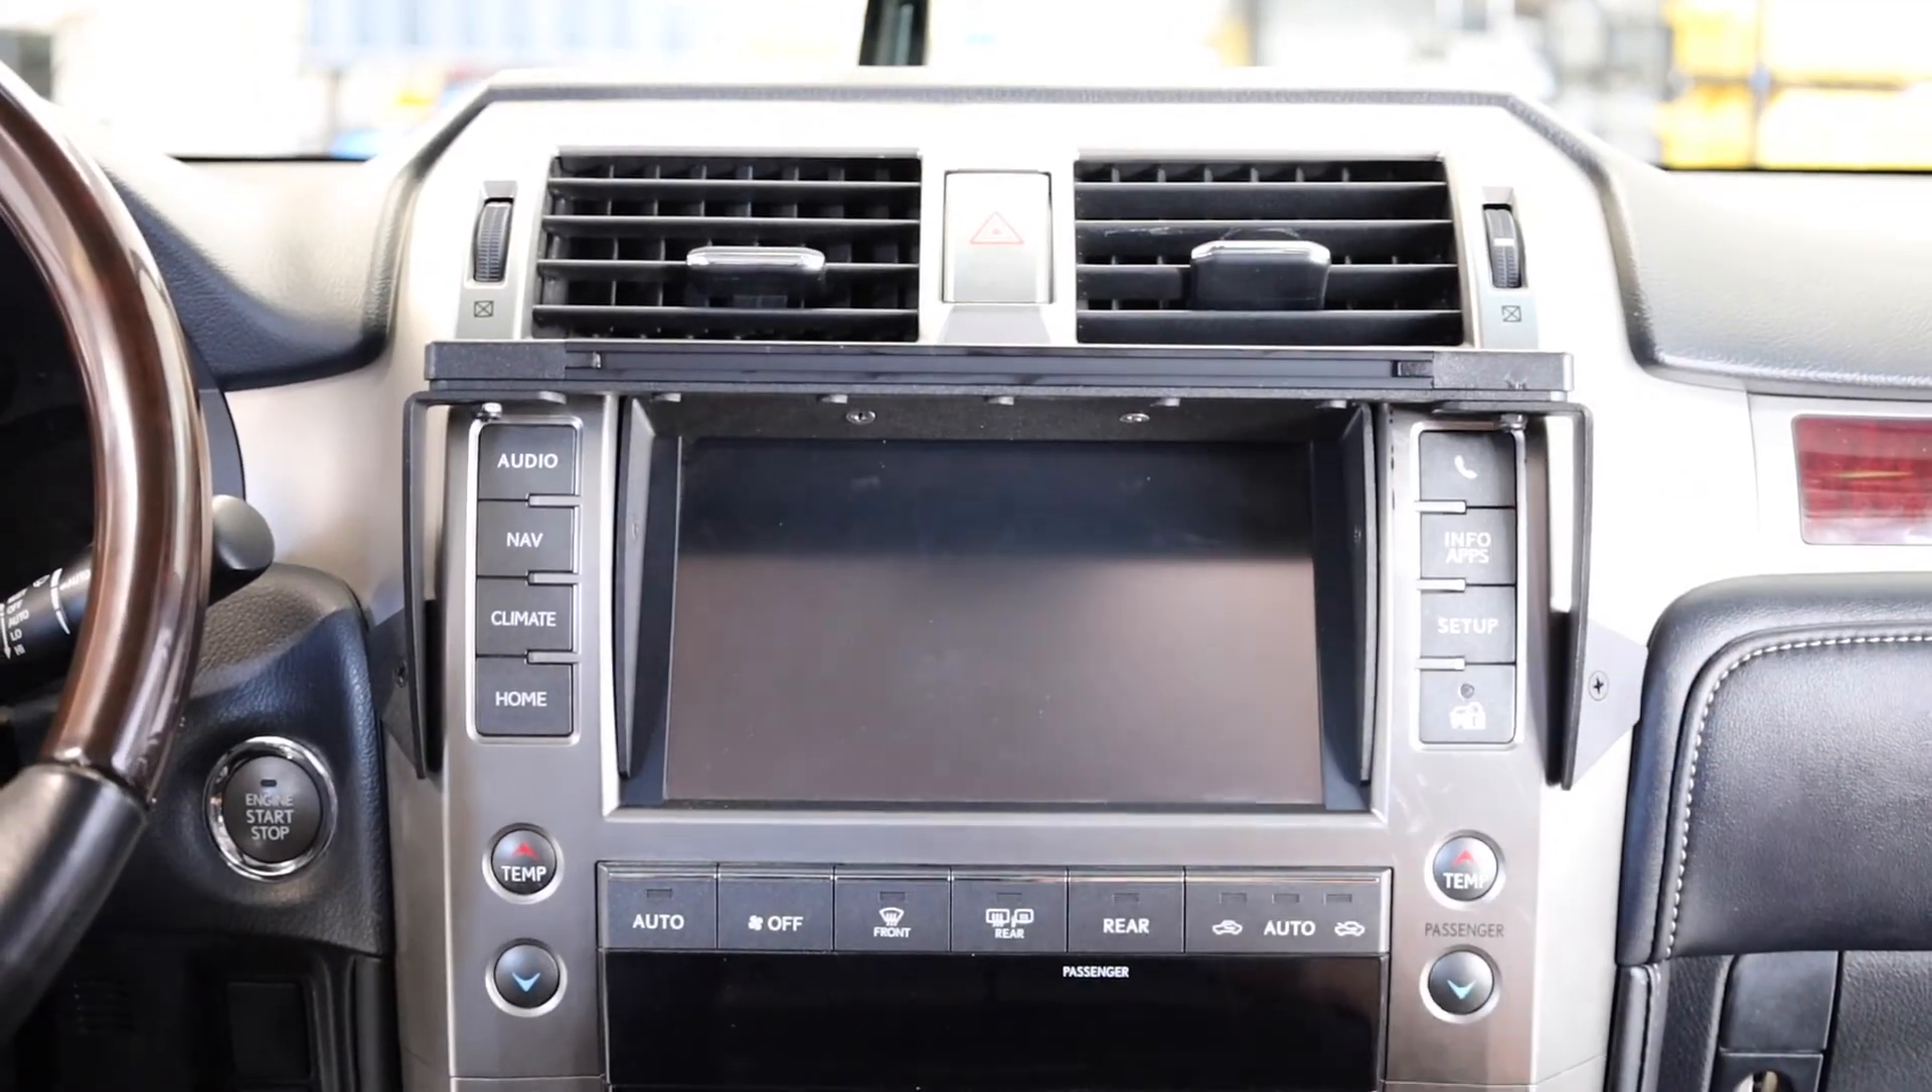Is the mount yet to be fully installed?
No.